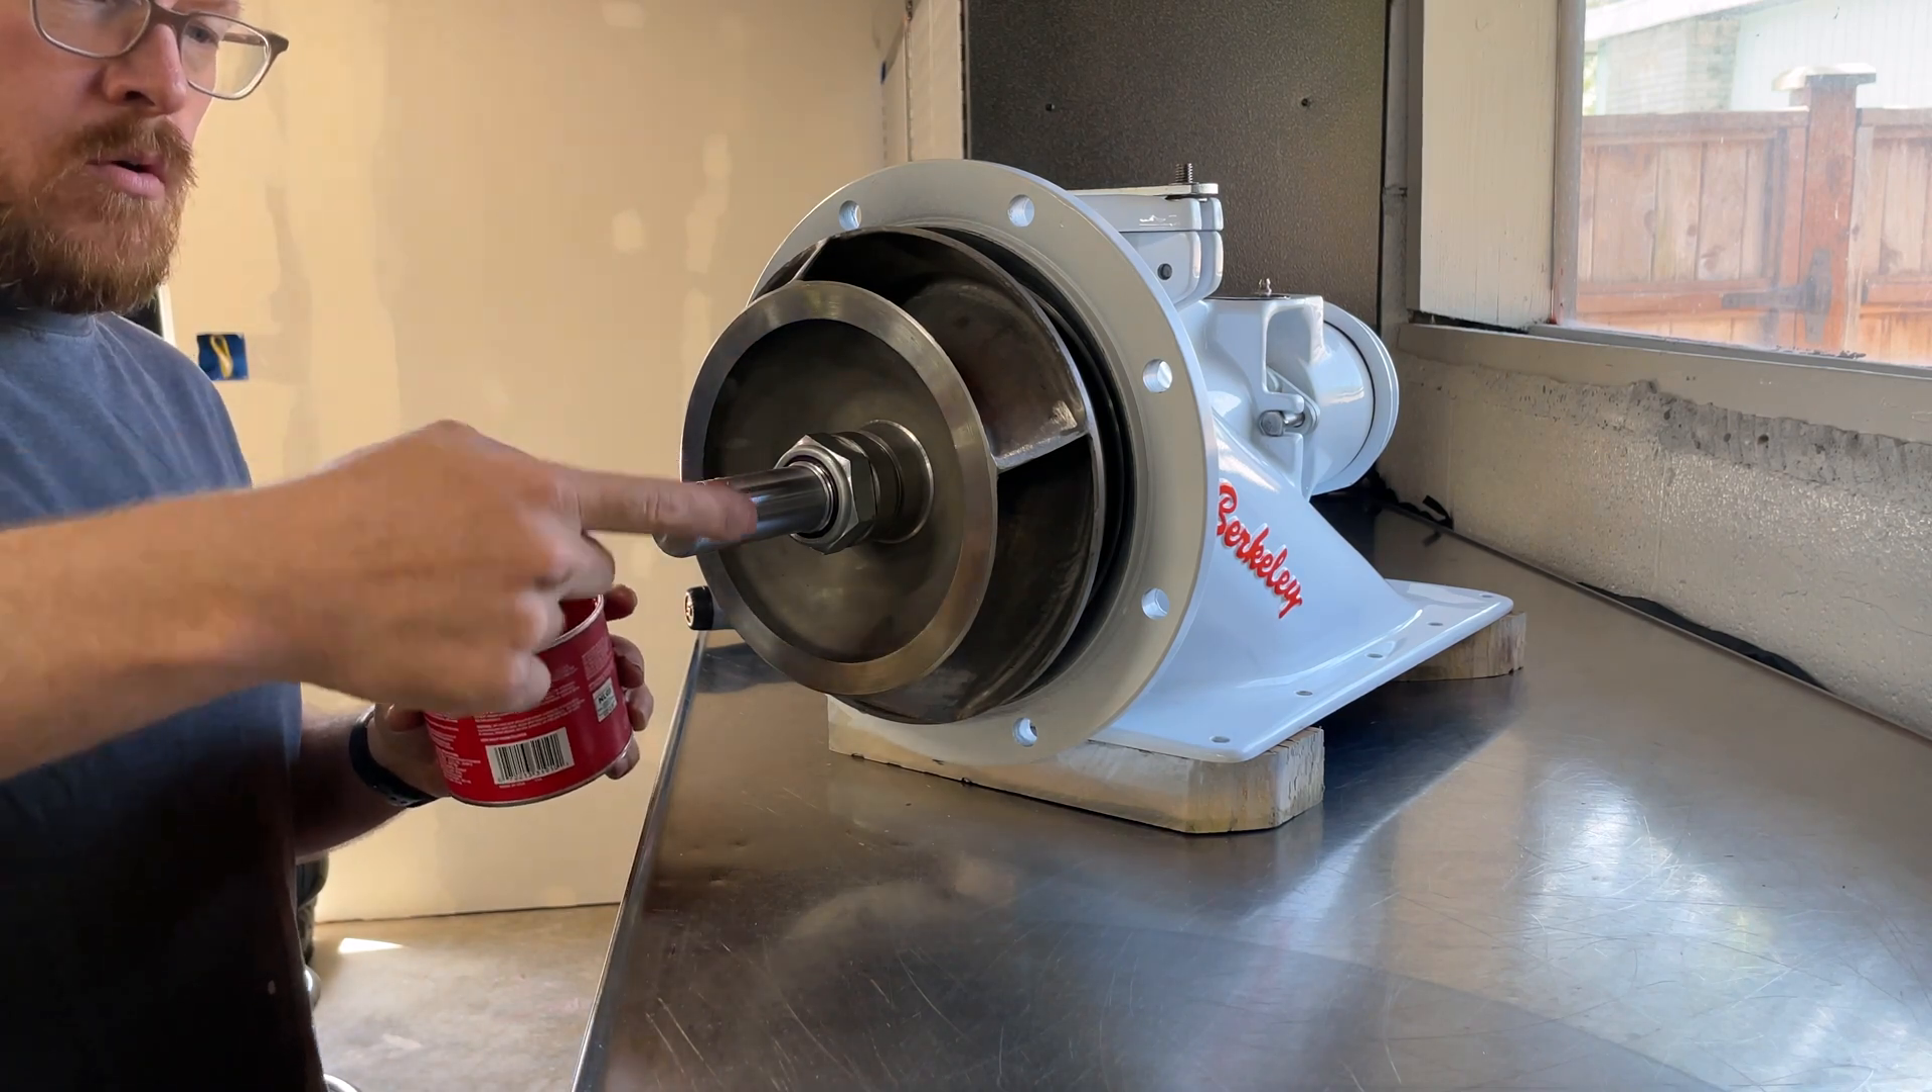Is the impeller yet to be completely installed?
No.